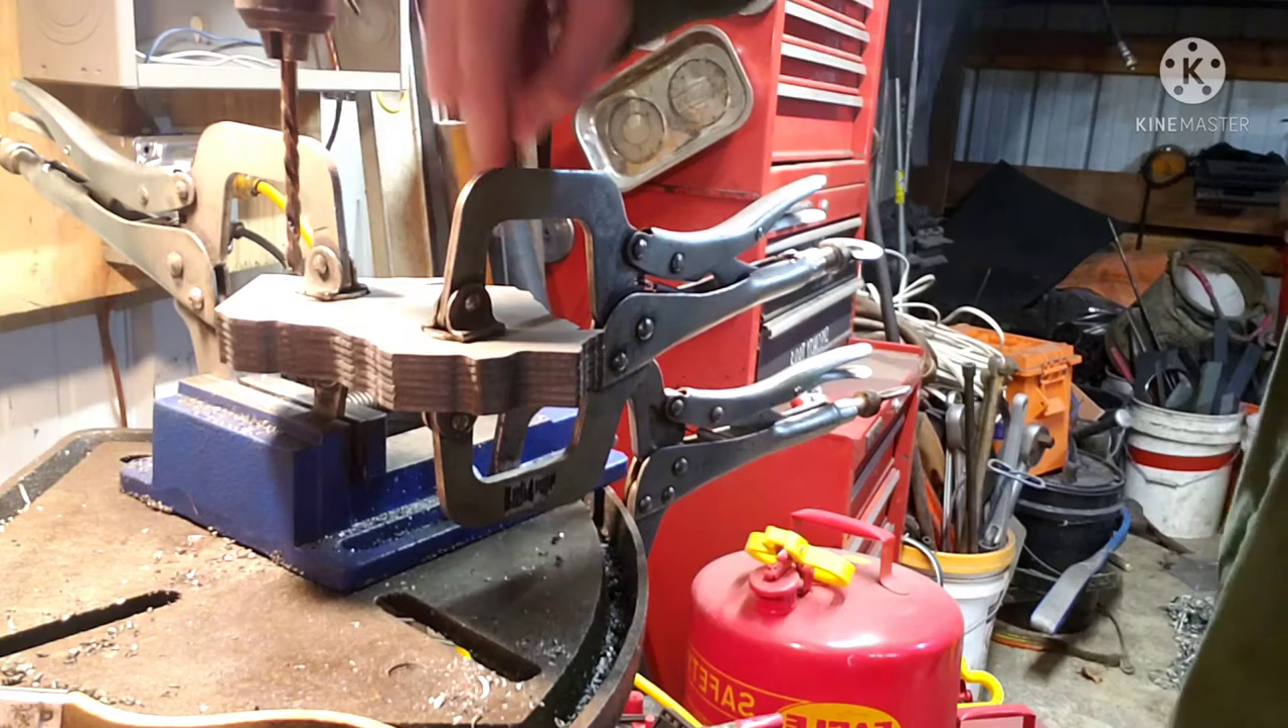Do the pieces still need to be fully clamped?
No.